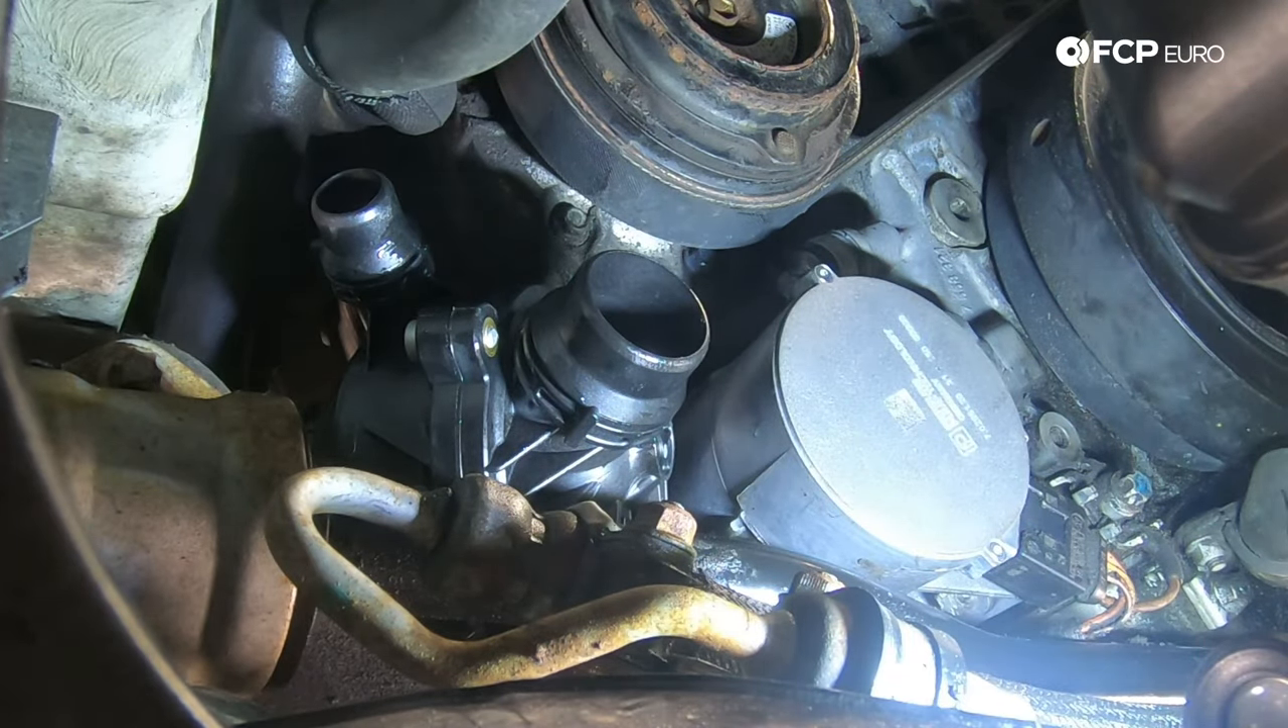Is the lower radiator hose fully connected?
No.